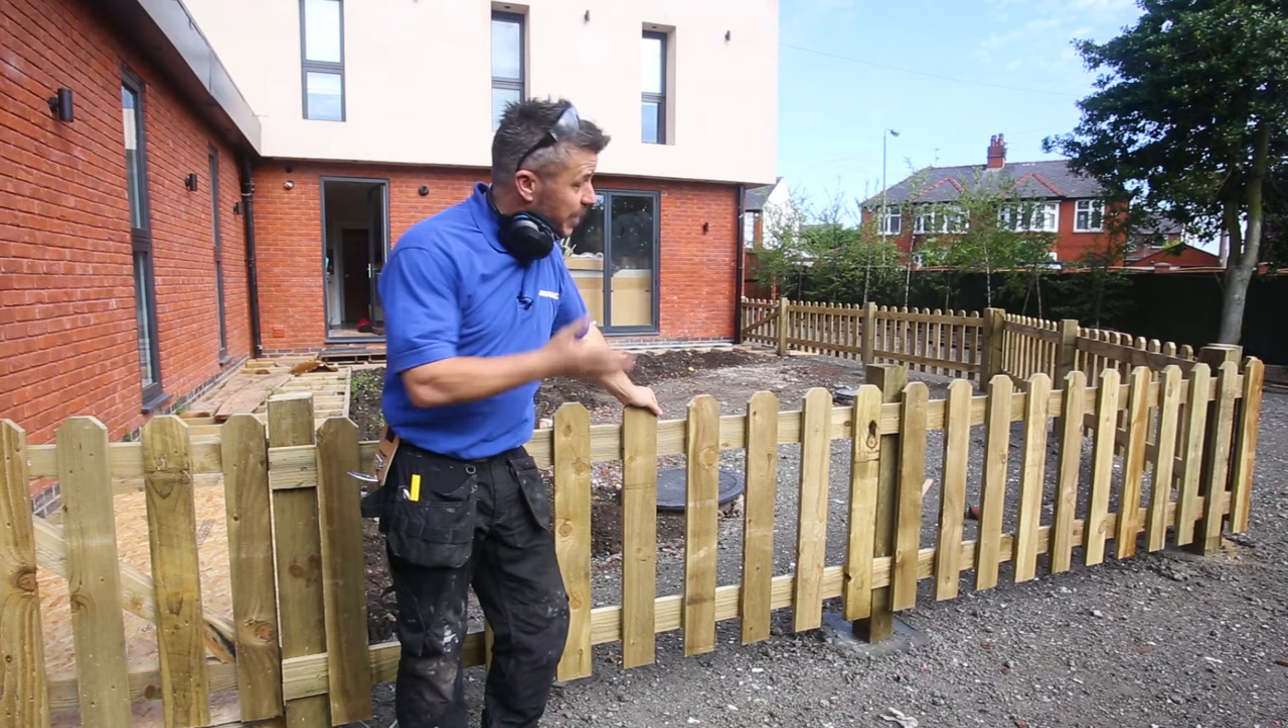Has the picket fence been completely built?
Yes.